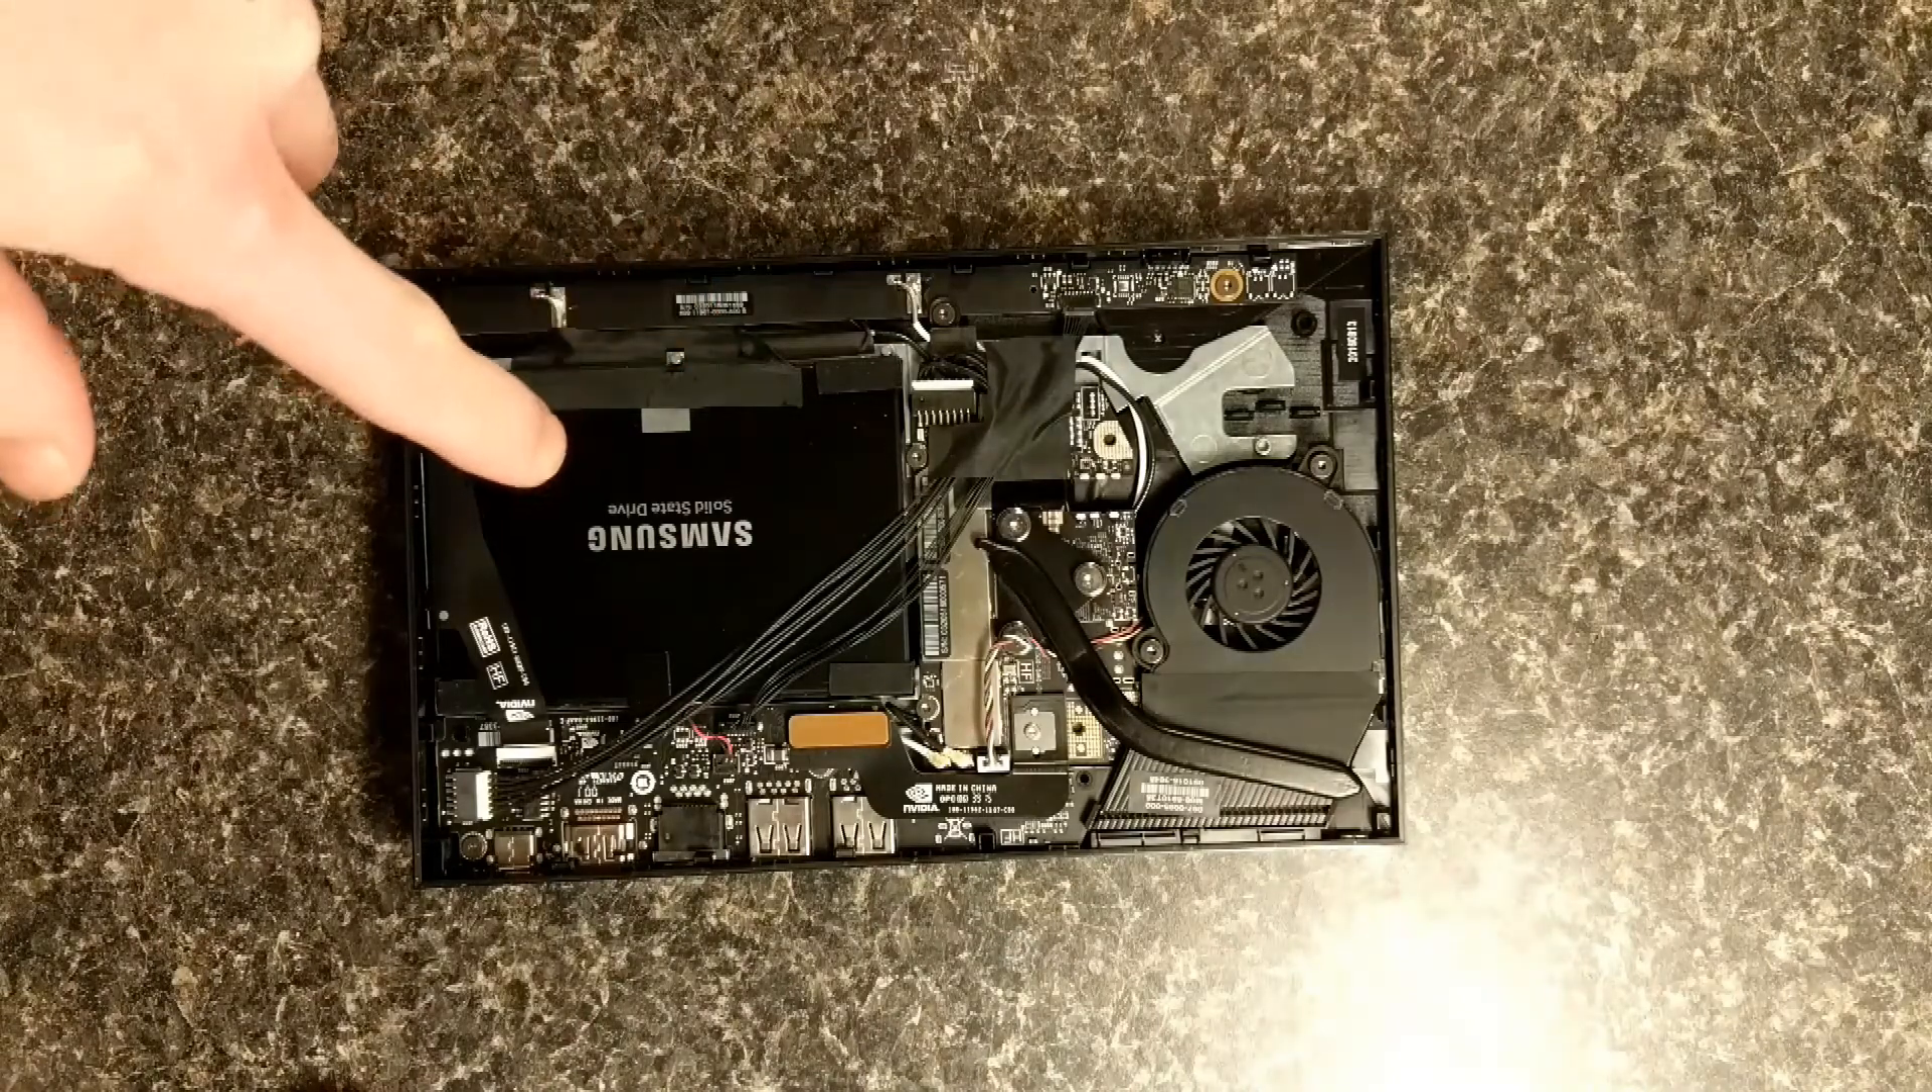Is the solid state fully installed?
Yes.